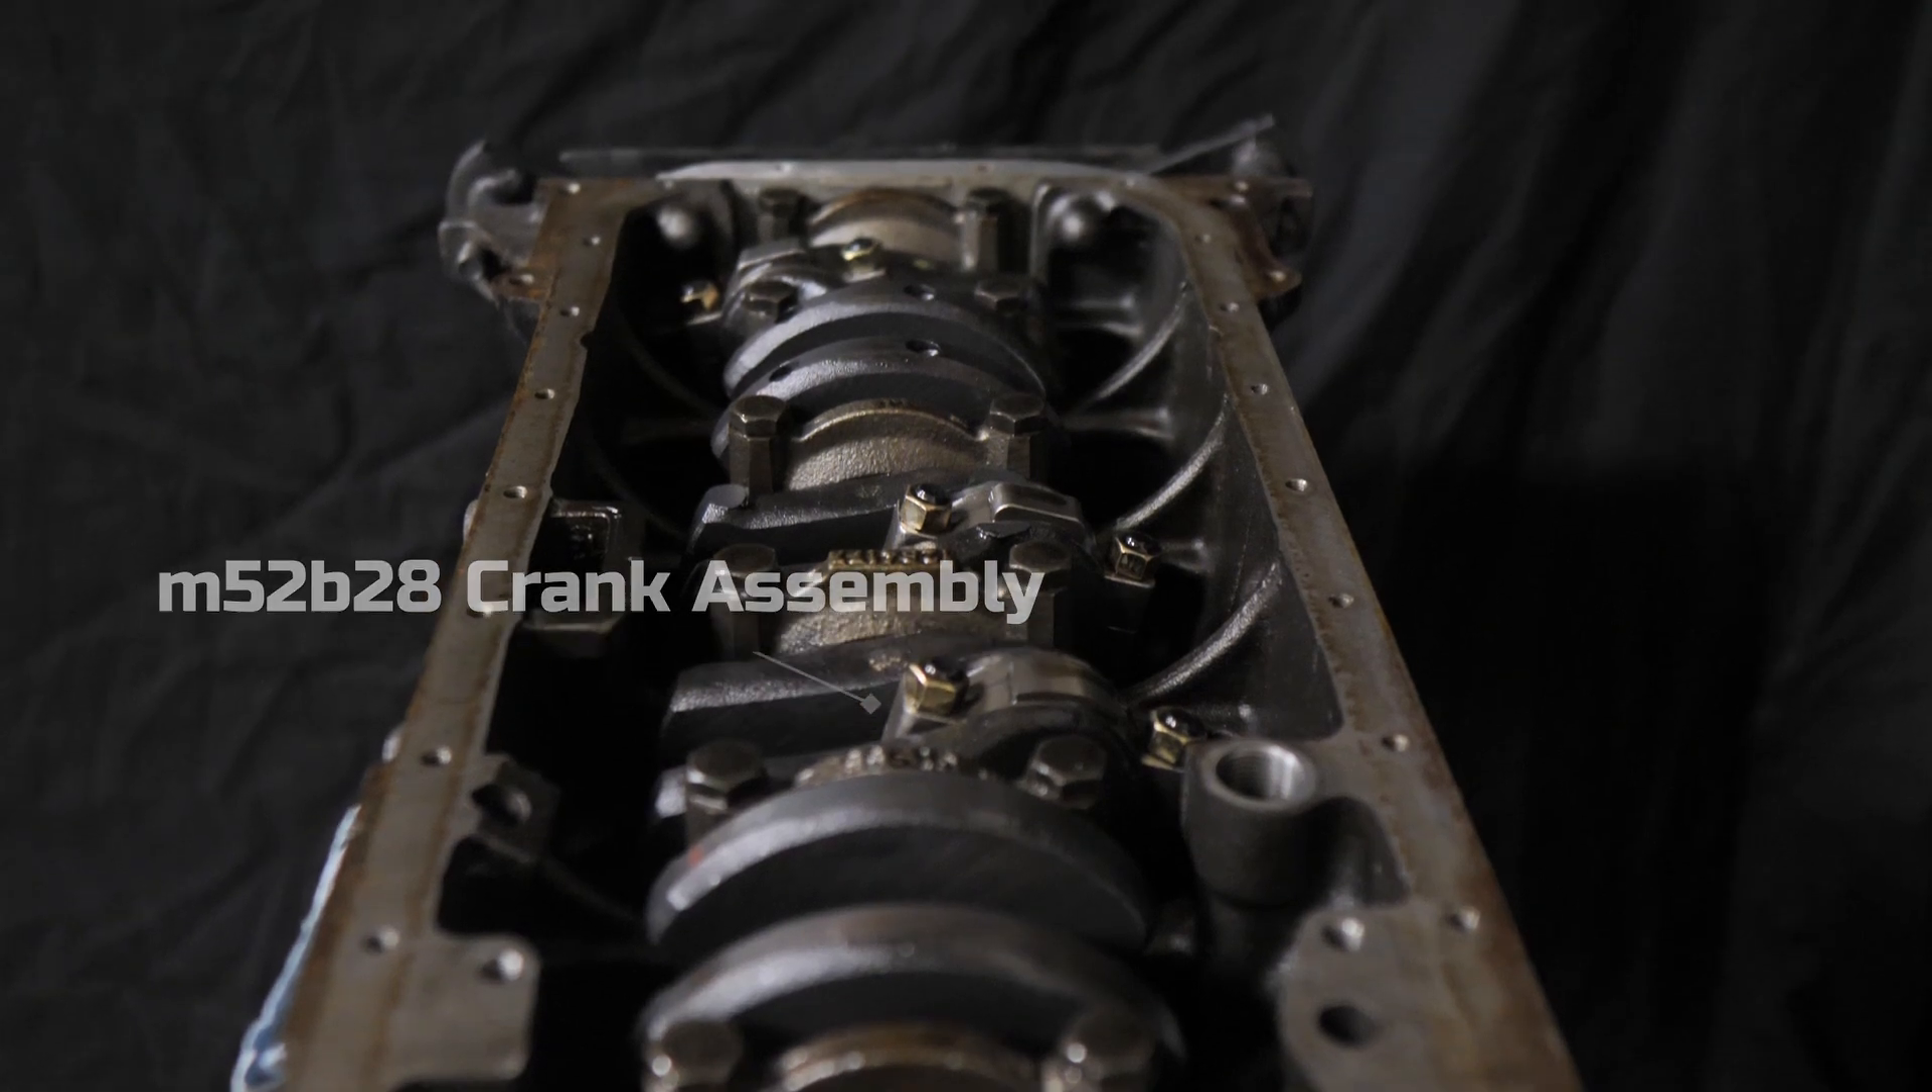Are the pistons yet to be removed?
Yes.